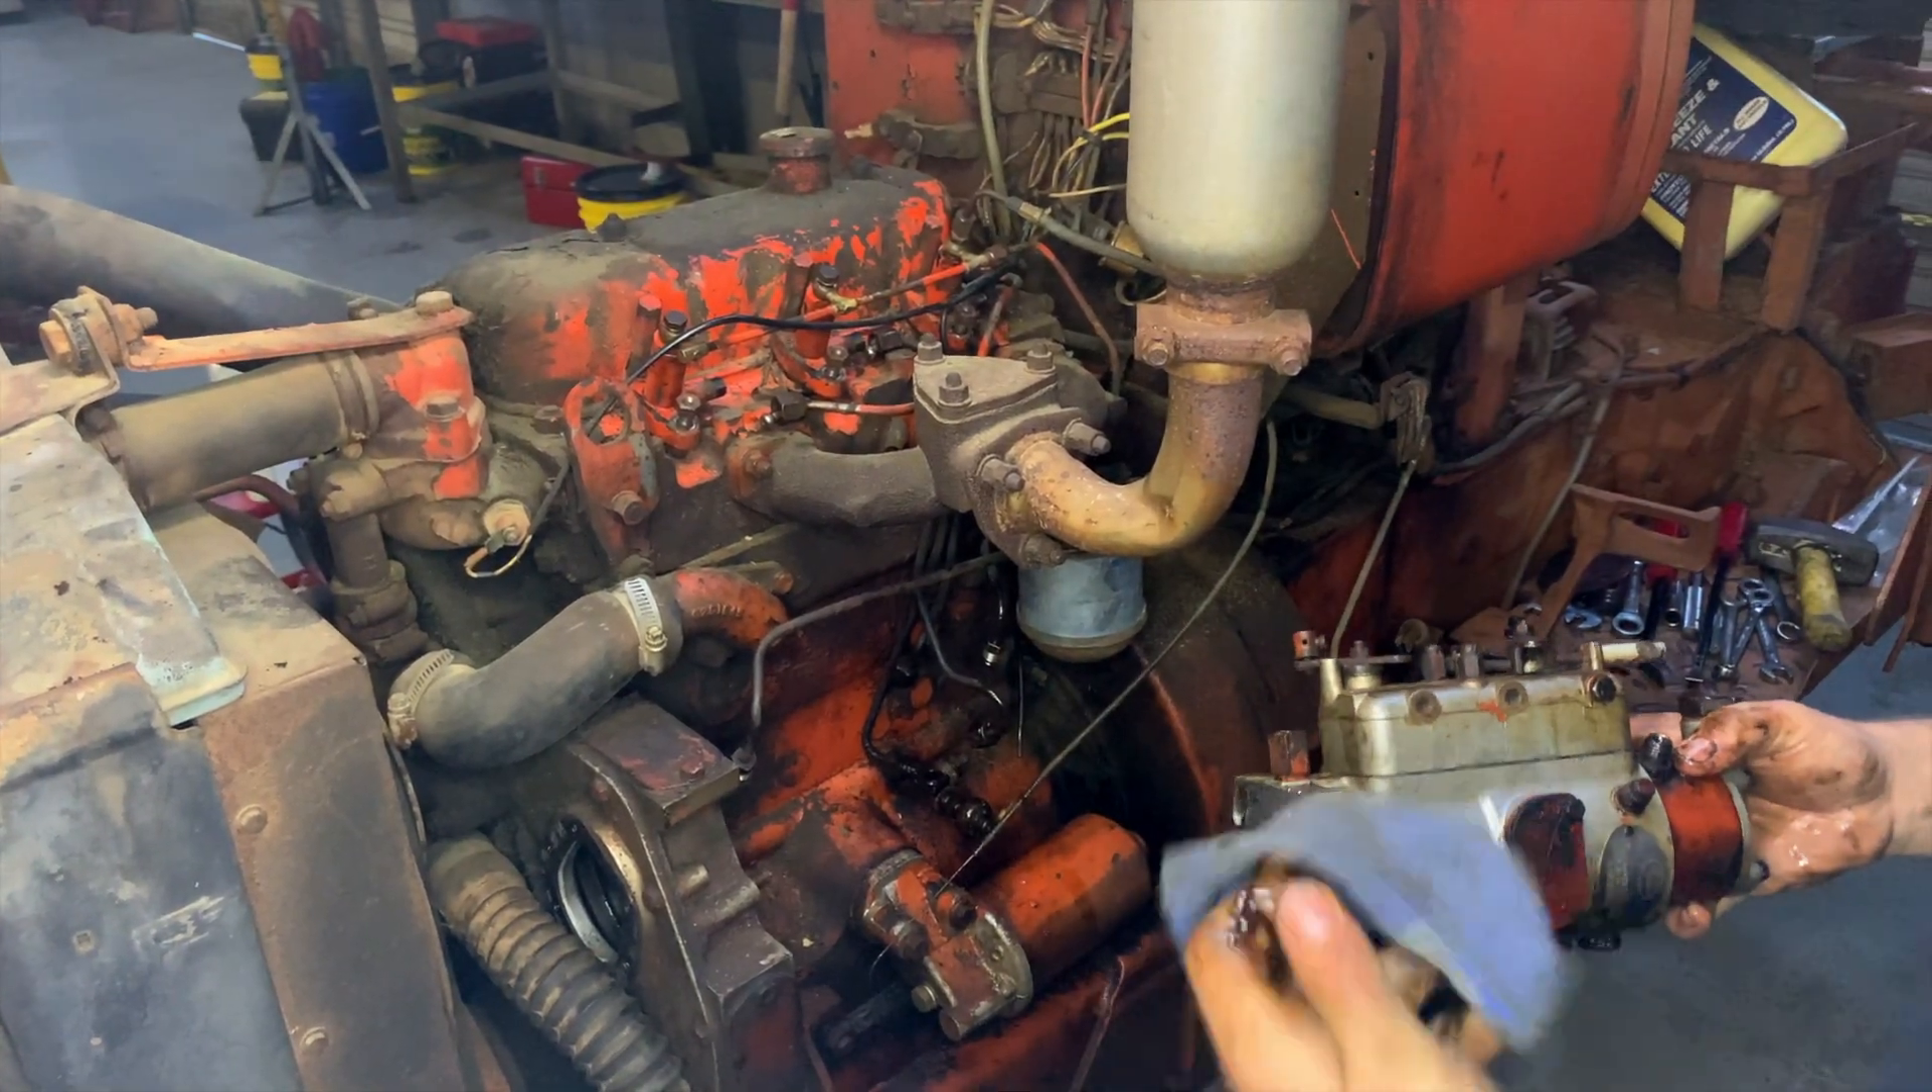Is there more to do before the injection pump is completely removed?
No.